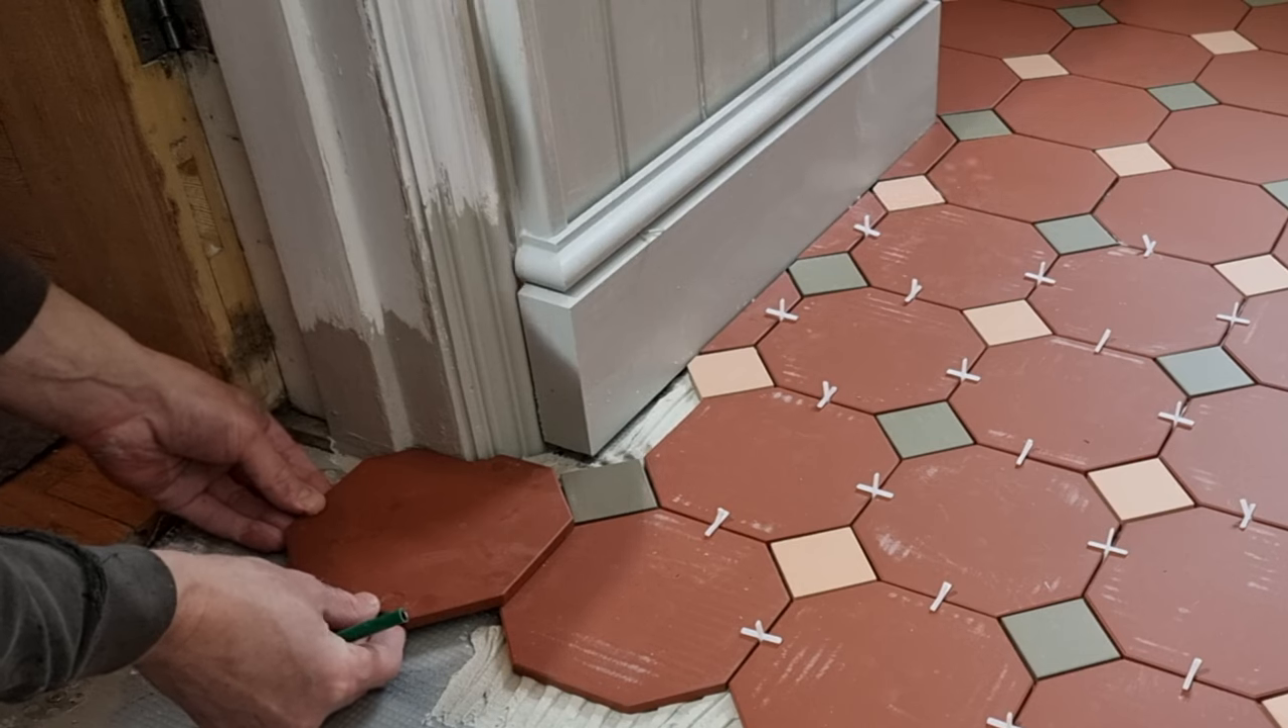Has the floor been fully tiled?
No.